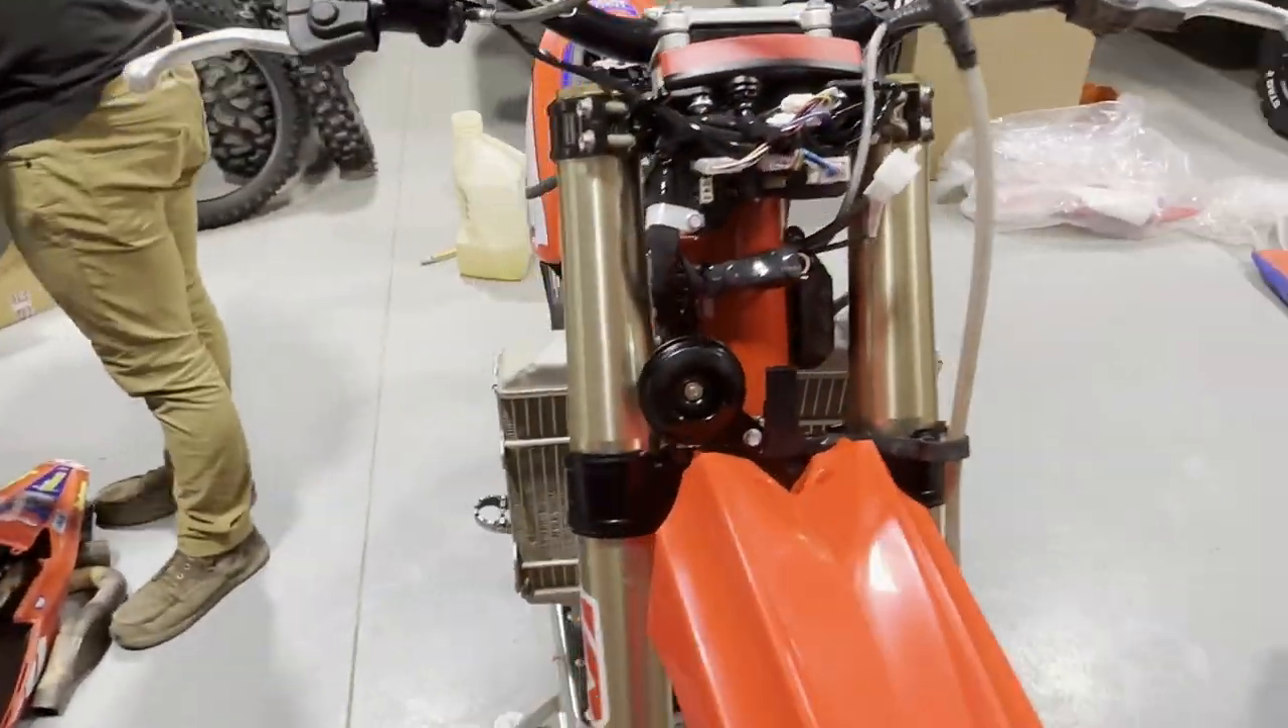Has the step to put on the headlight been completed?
No.